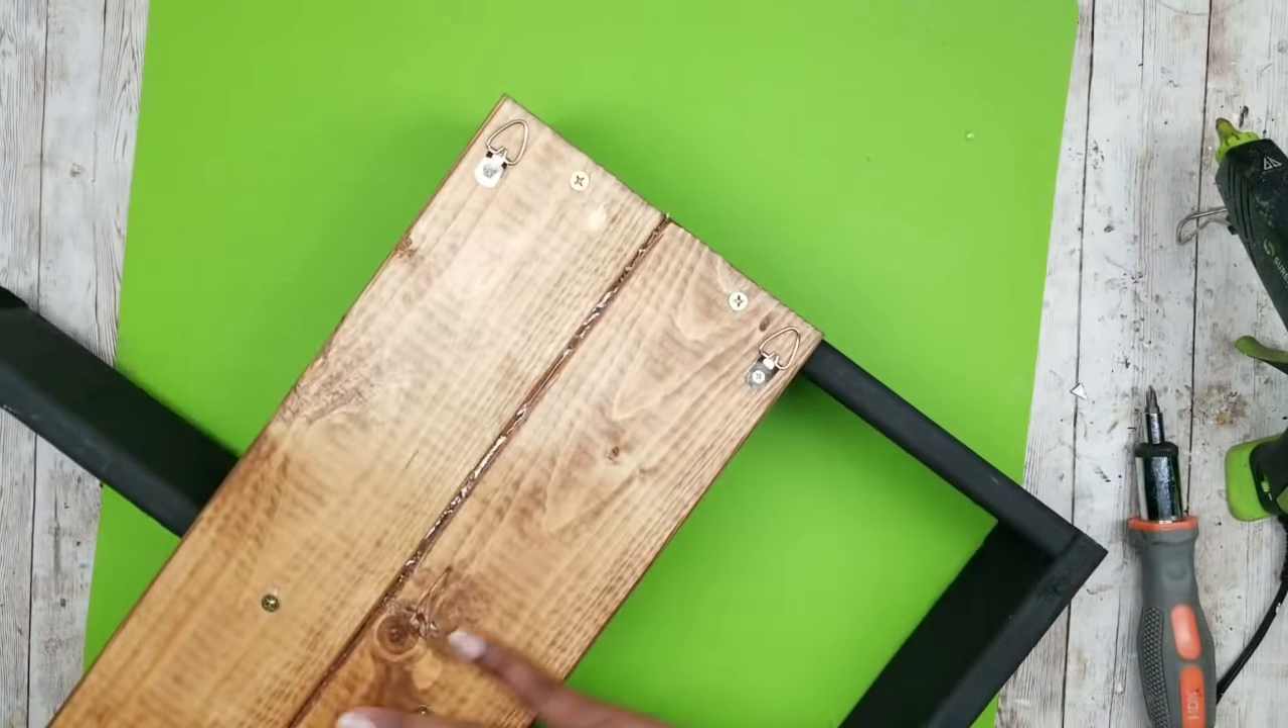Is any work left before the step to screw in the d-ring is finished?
No.